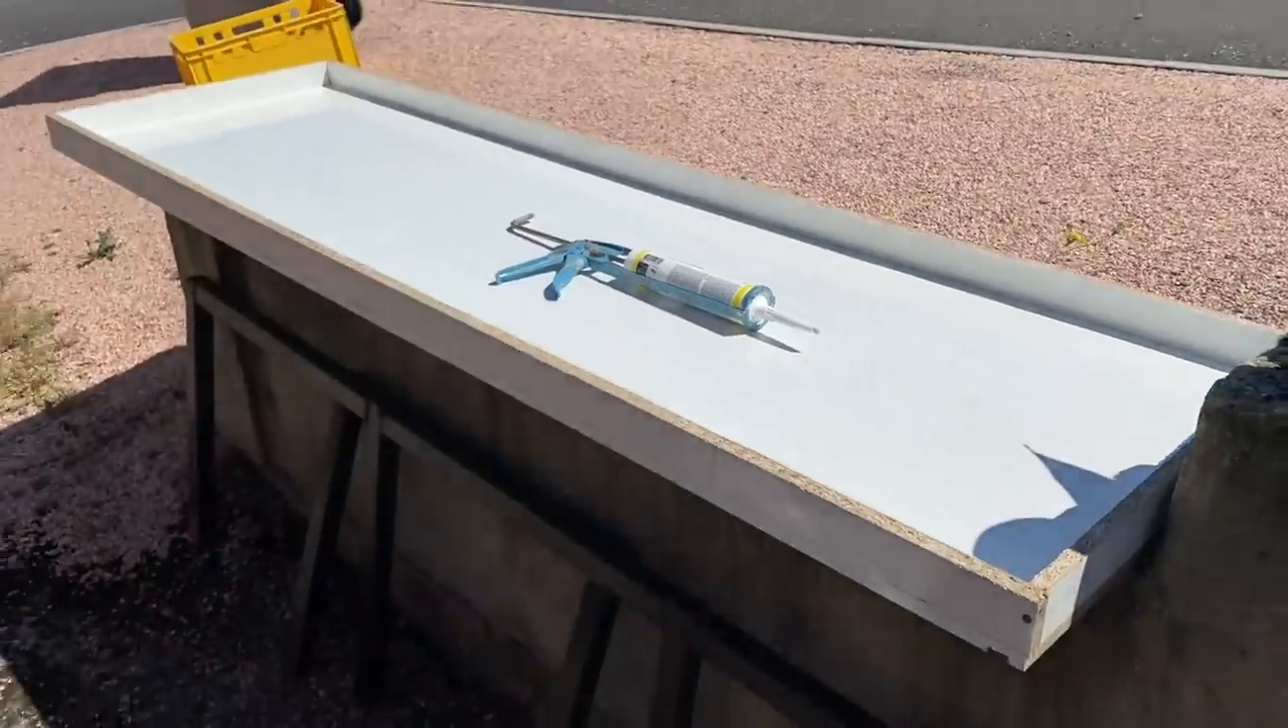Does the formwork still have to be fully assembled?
No.